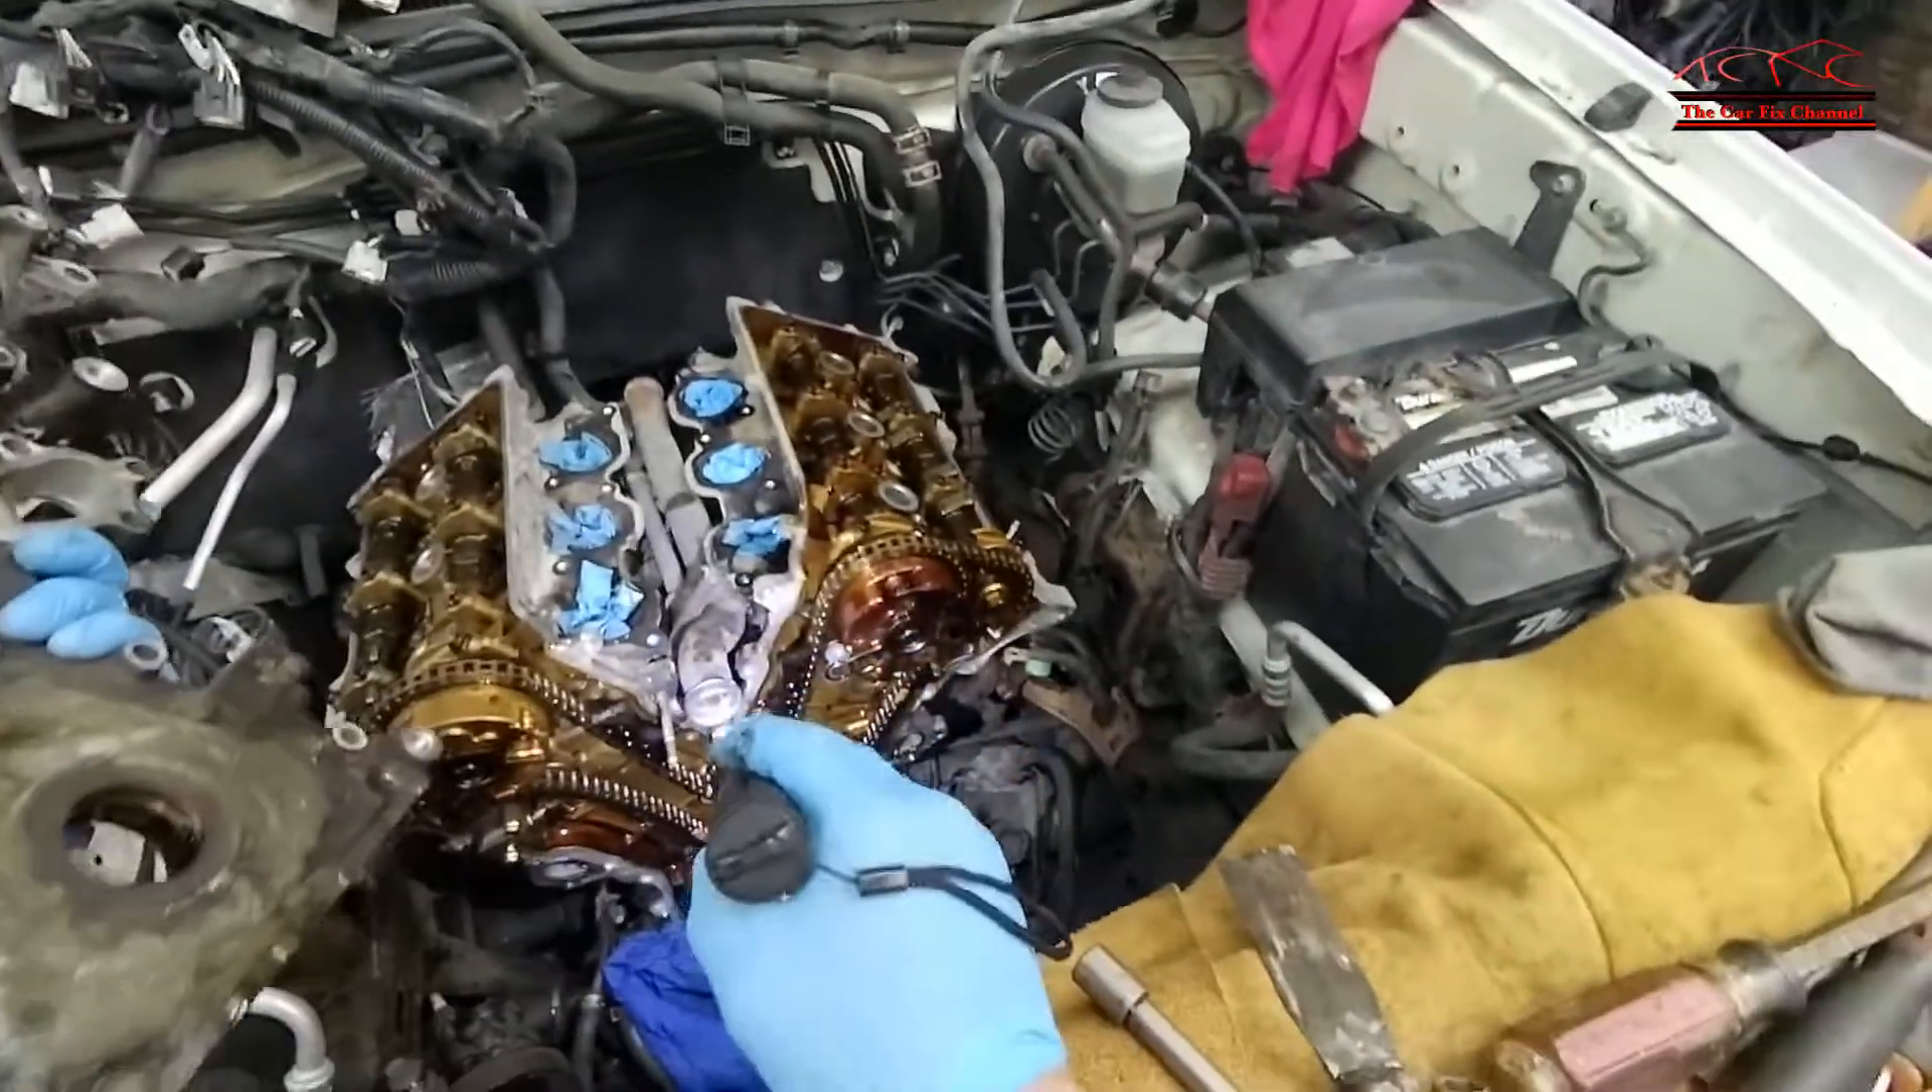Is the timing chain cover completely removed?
Yes.